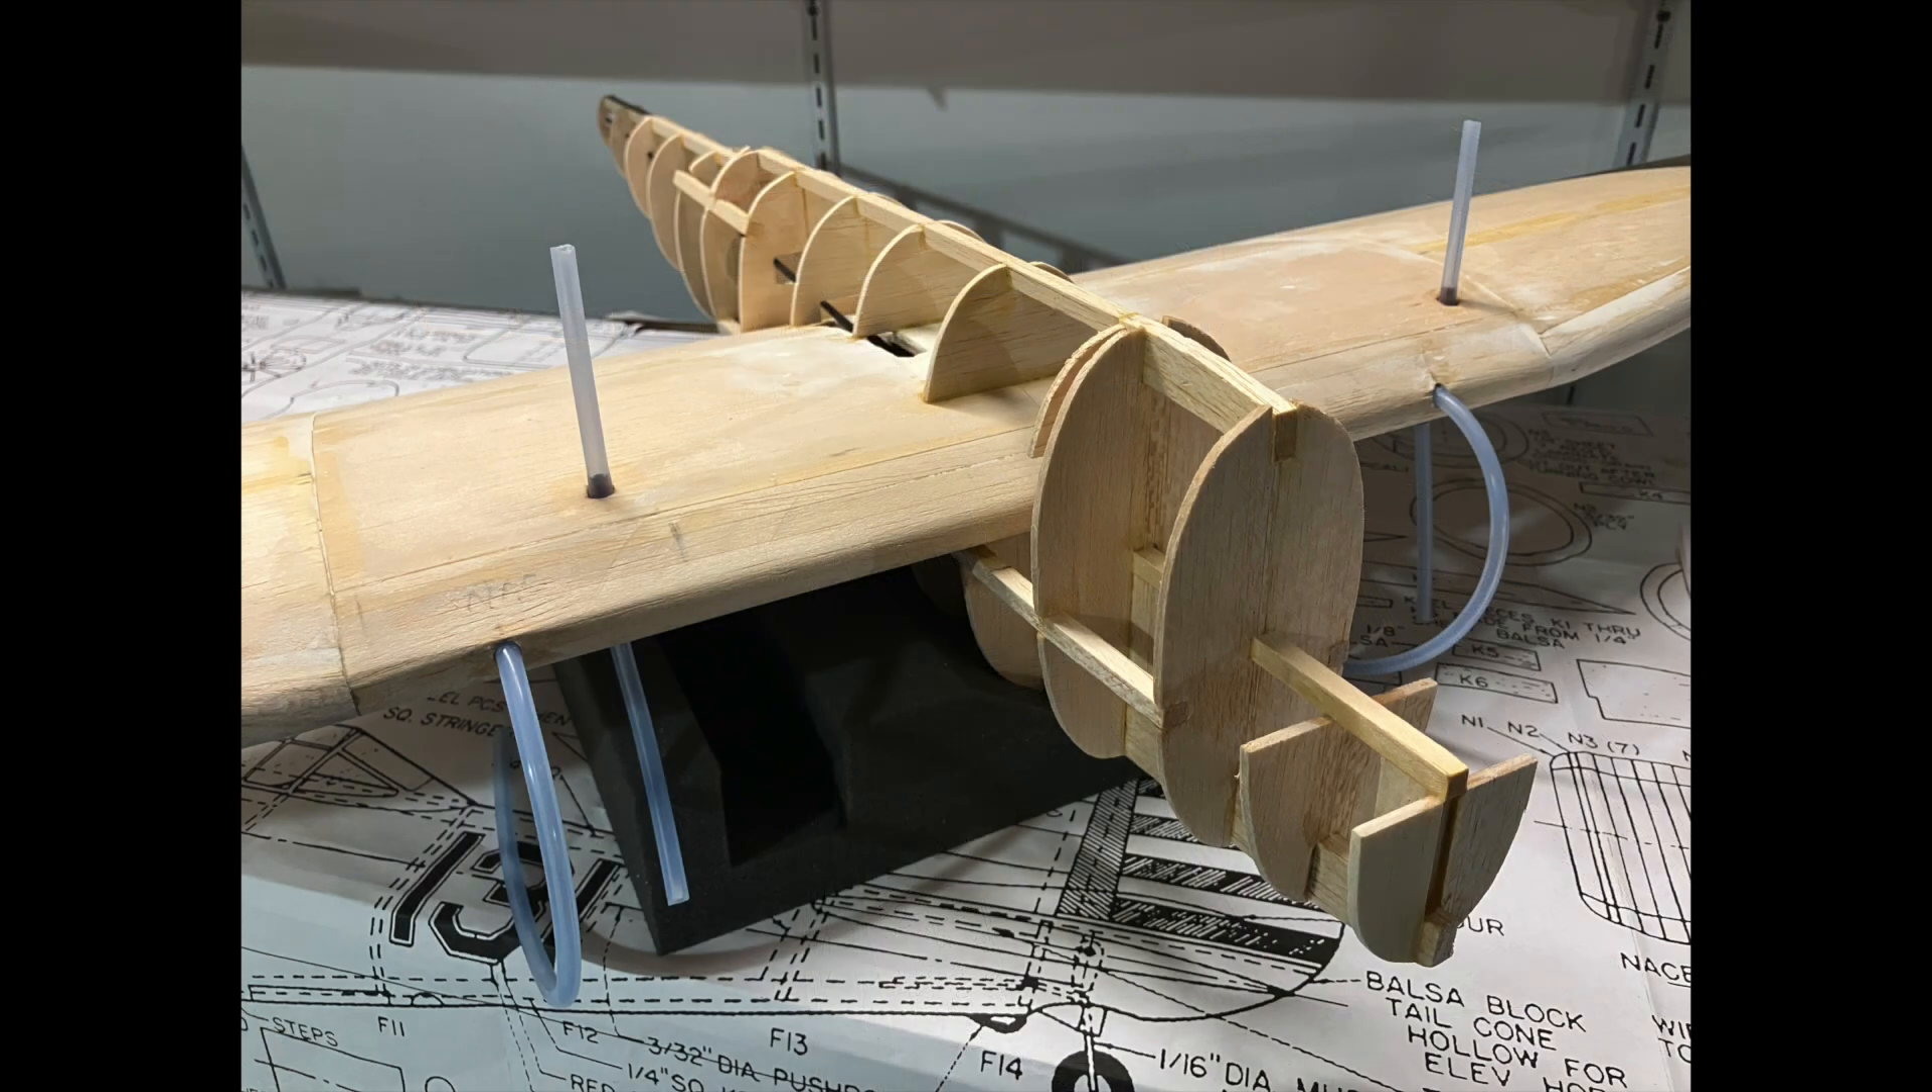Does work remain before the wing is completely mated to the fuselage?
No.